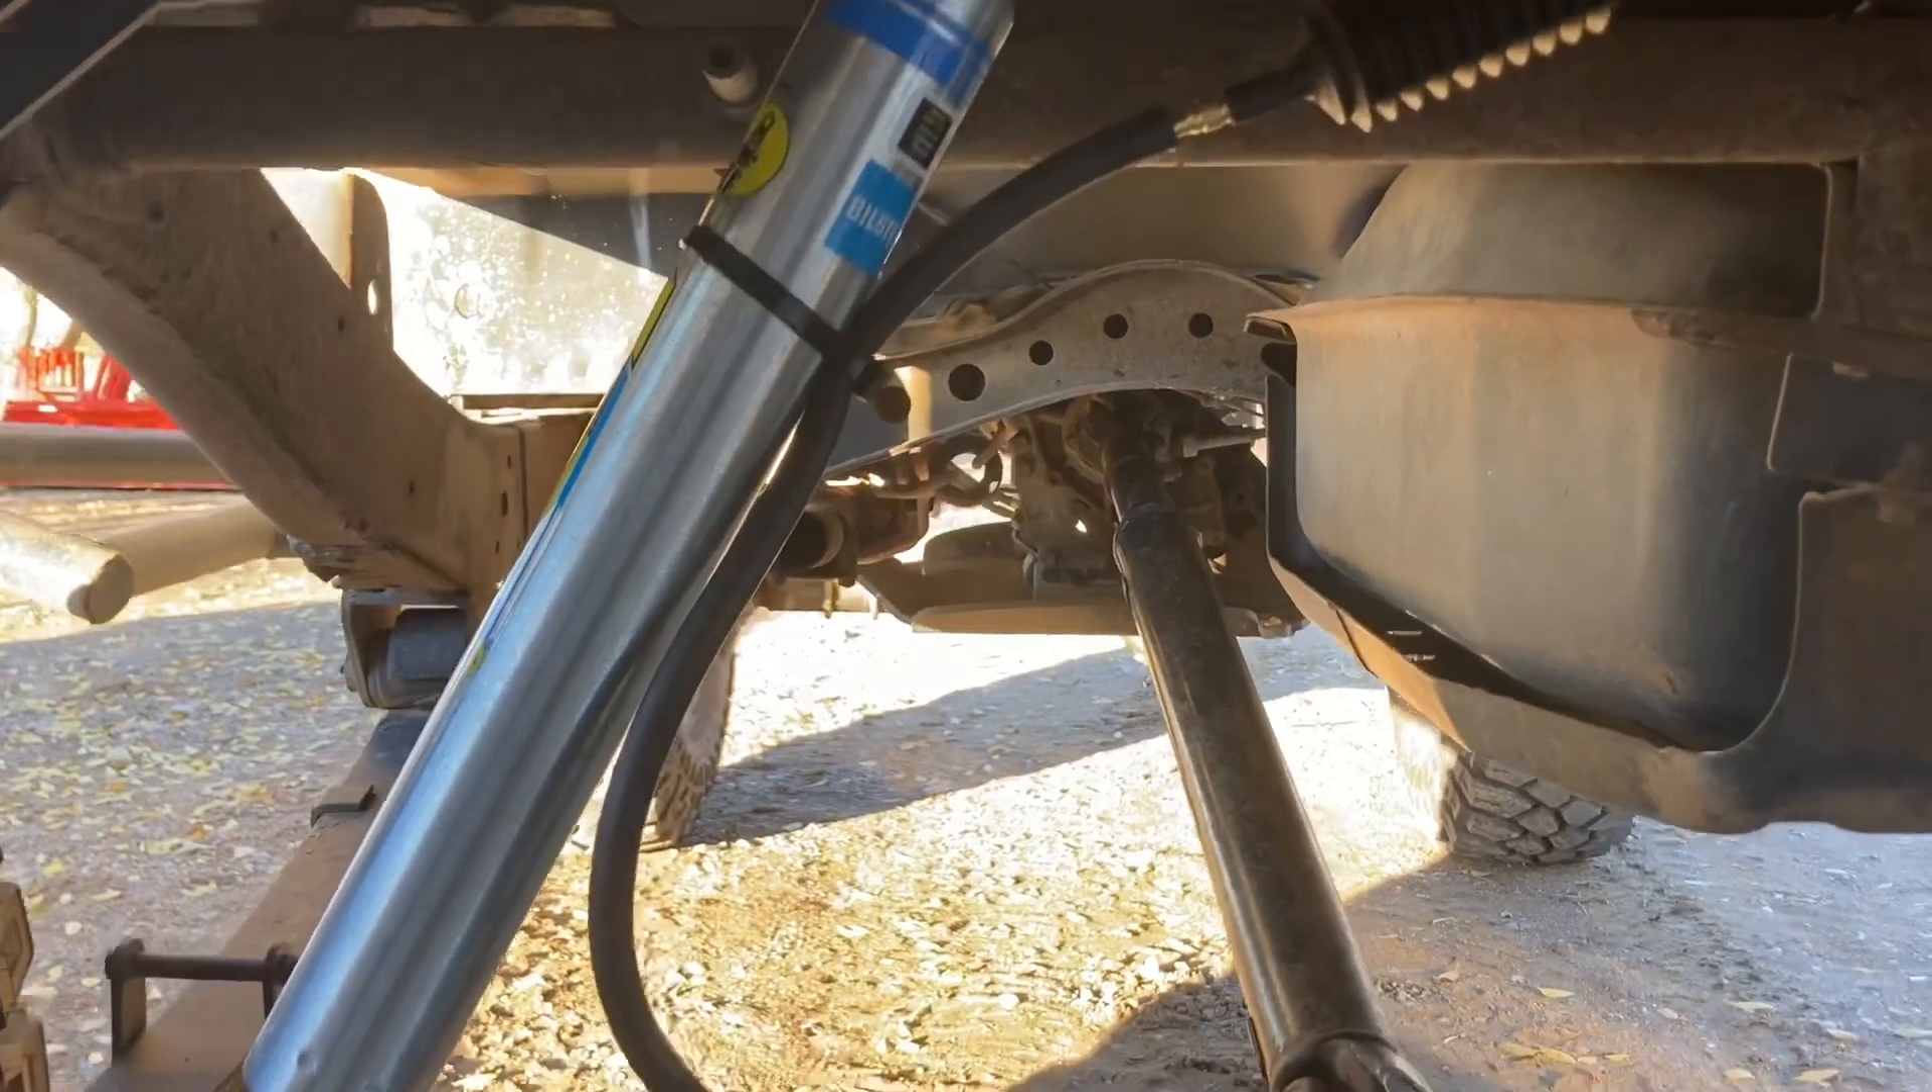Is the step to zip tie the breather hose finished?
Yes.